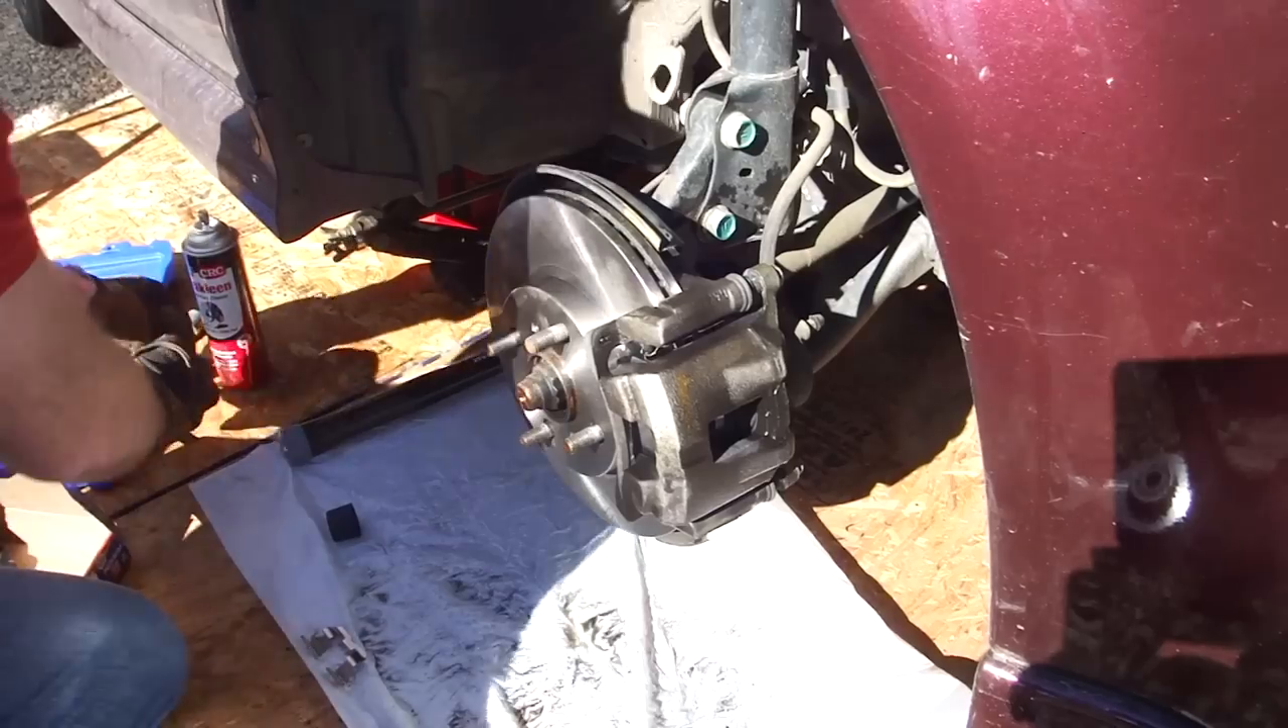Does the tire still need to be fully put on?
Yes.